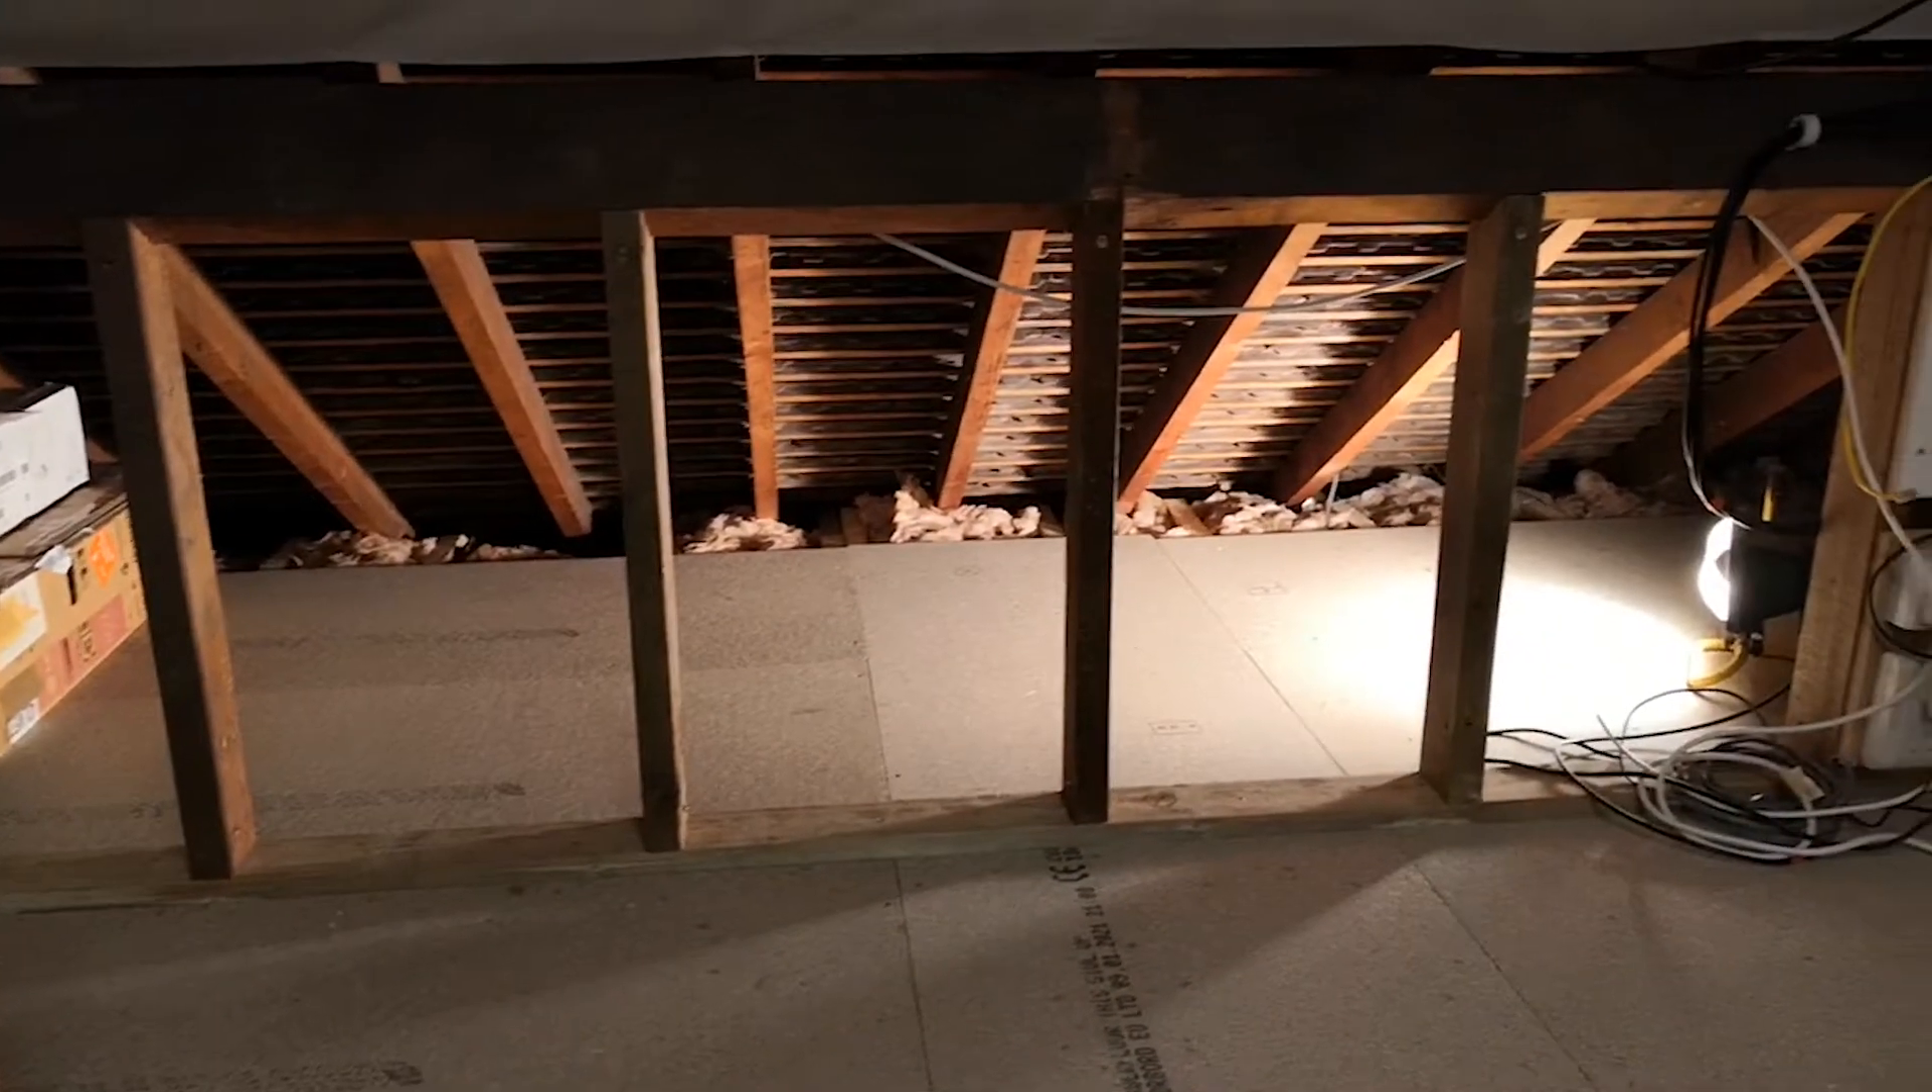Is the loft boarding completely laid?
Yes.